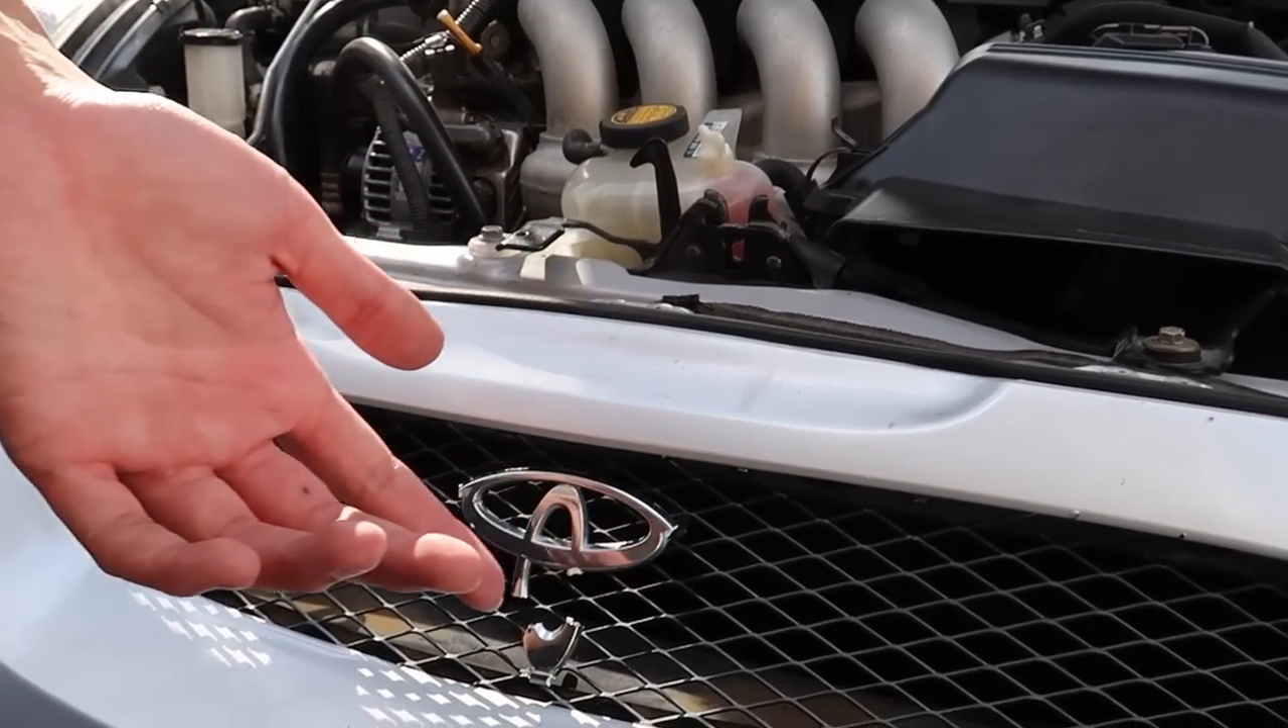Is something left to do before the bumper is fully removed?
Yes.